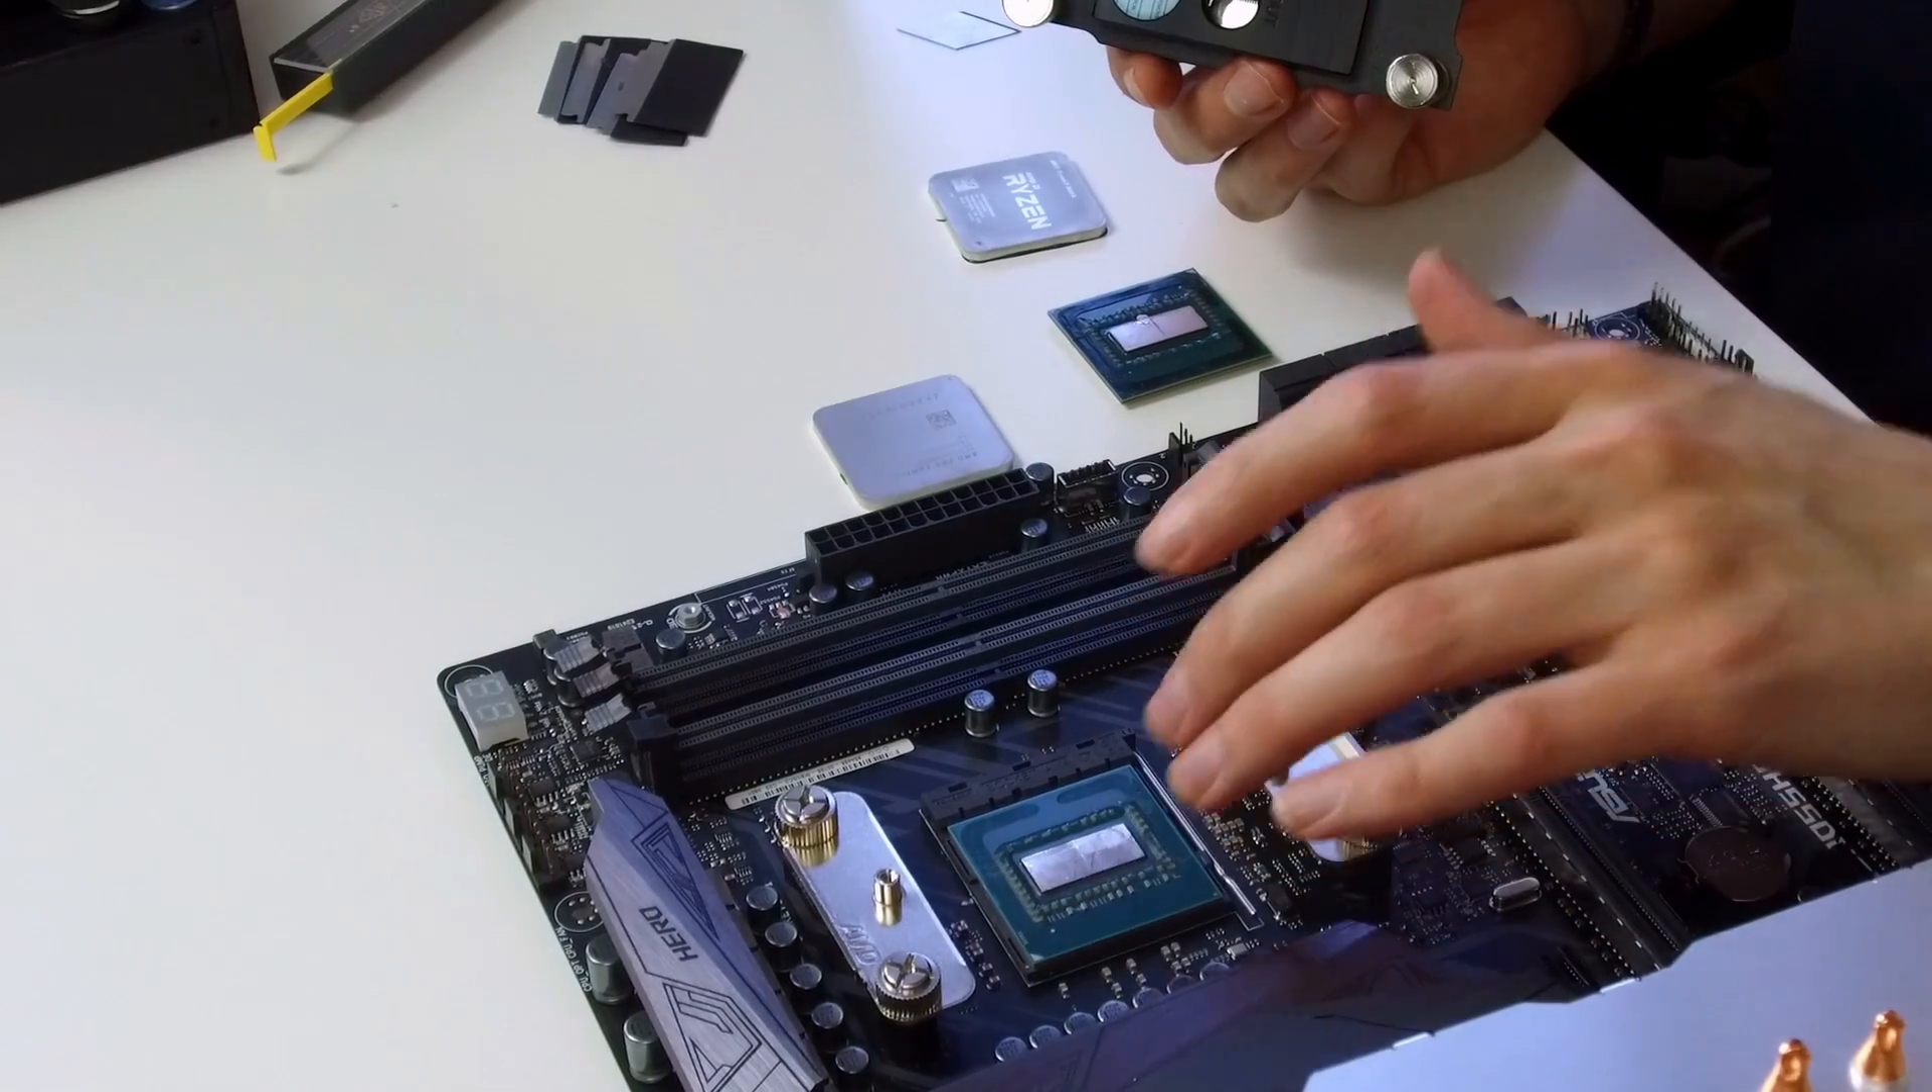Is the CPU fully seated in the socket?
Yes.